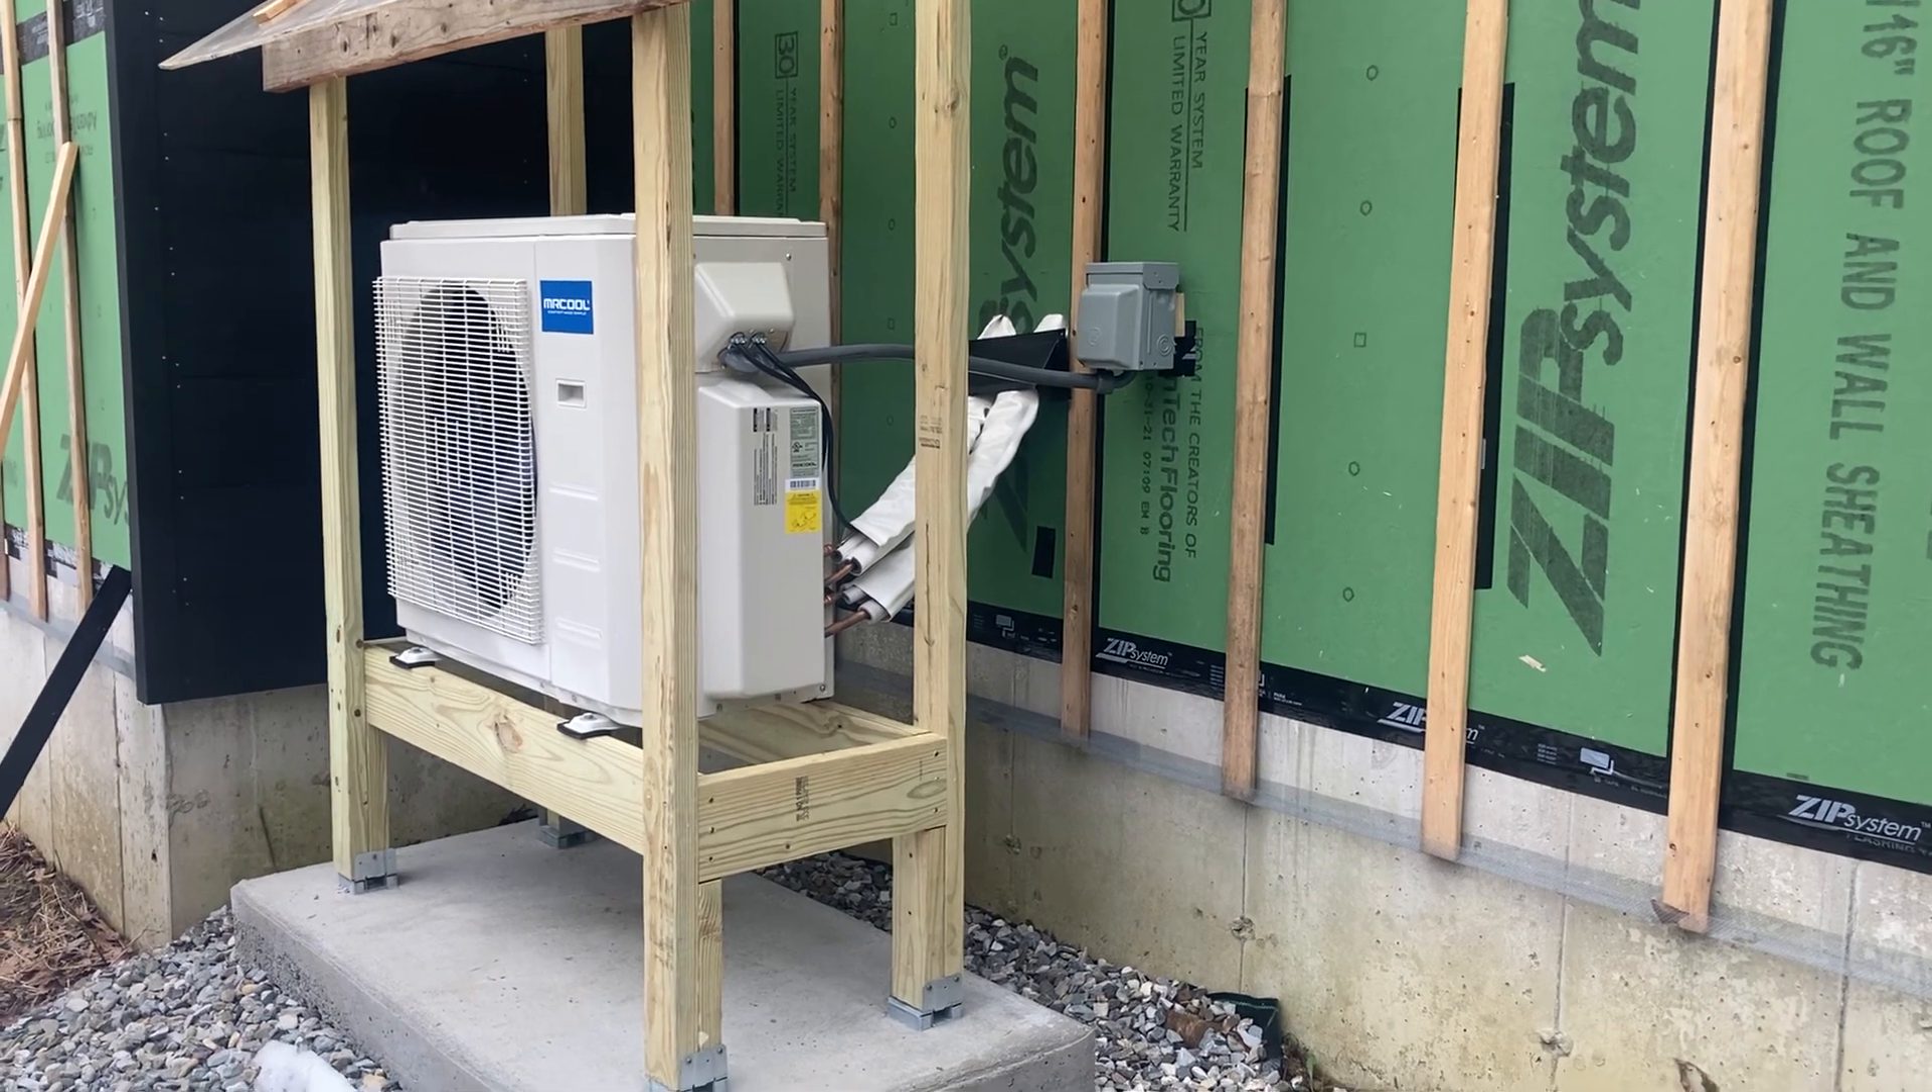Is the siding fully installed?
No.